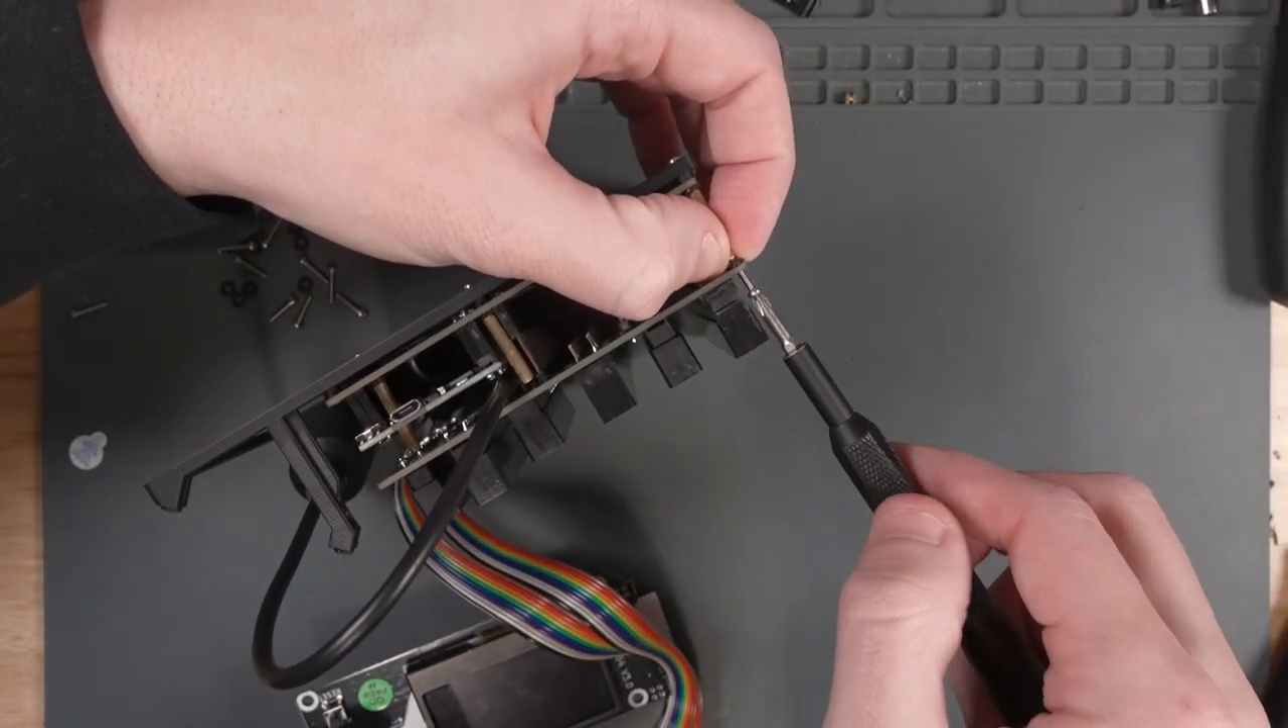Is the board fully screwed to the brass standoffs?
No.